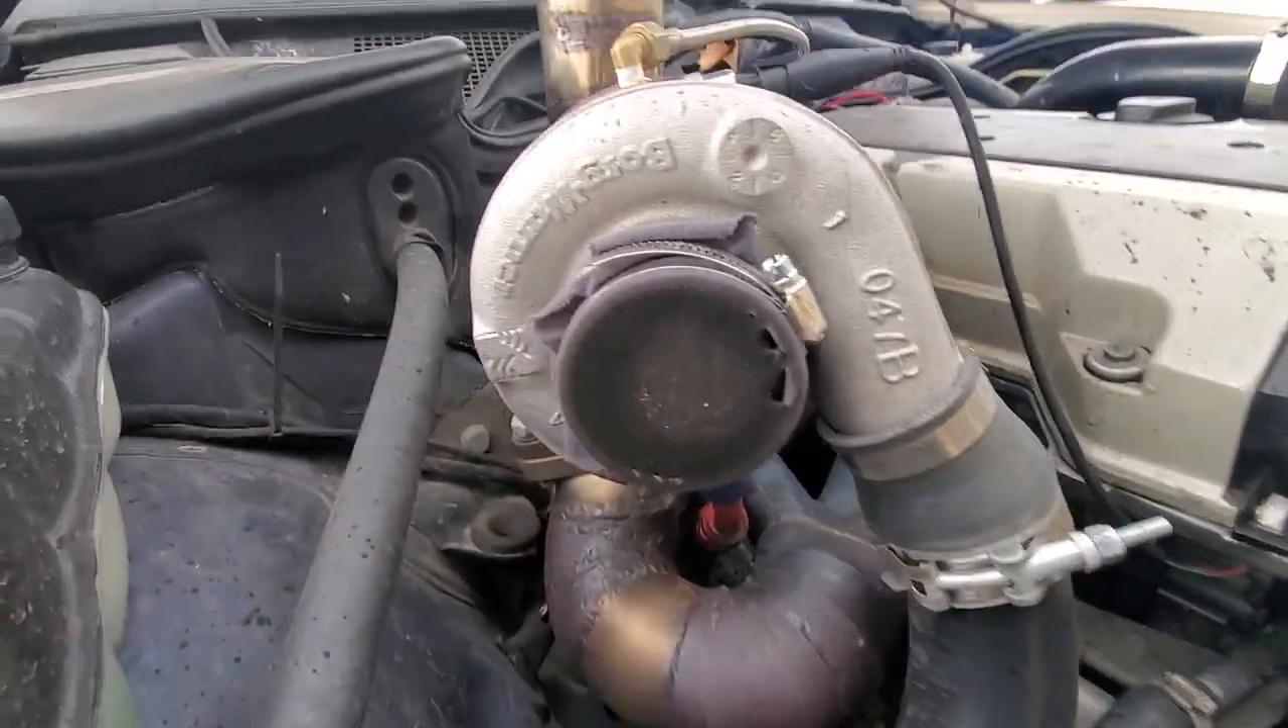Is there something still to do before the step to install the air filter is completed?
Yes.